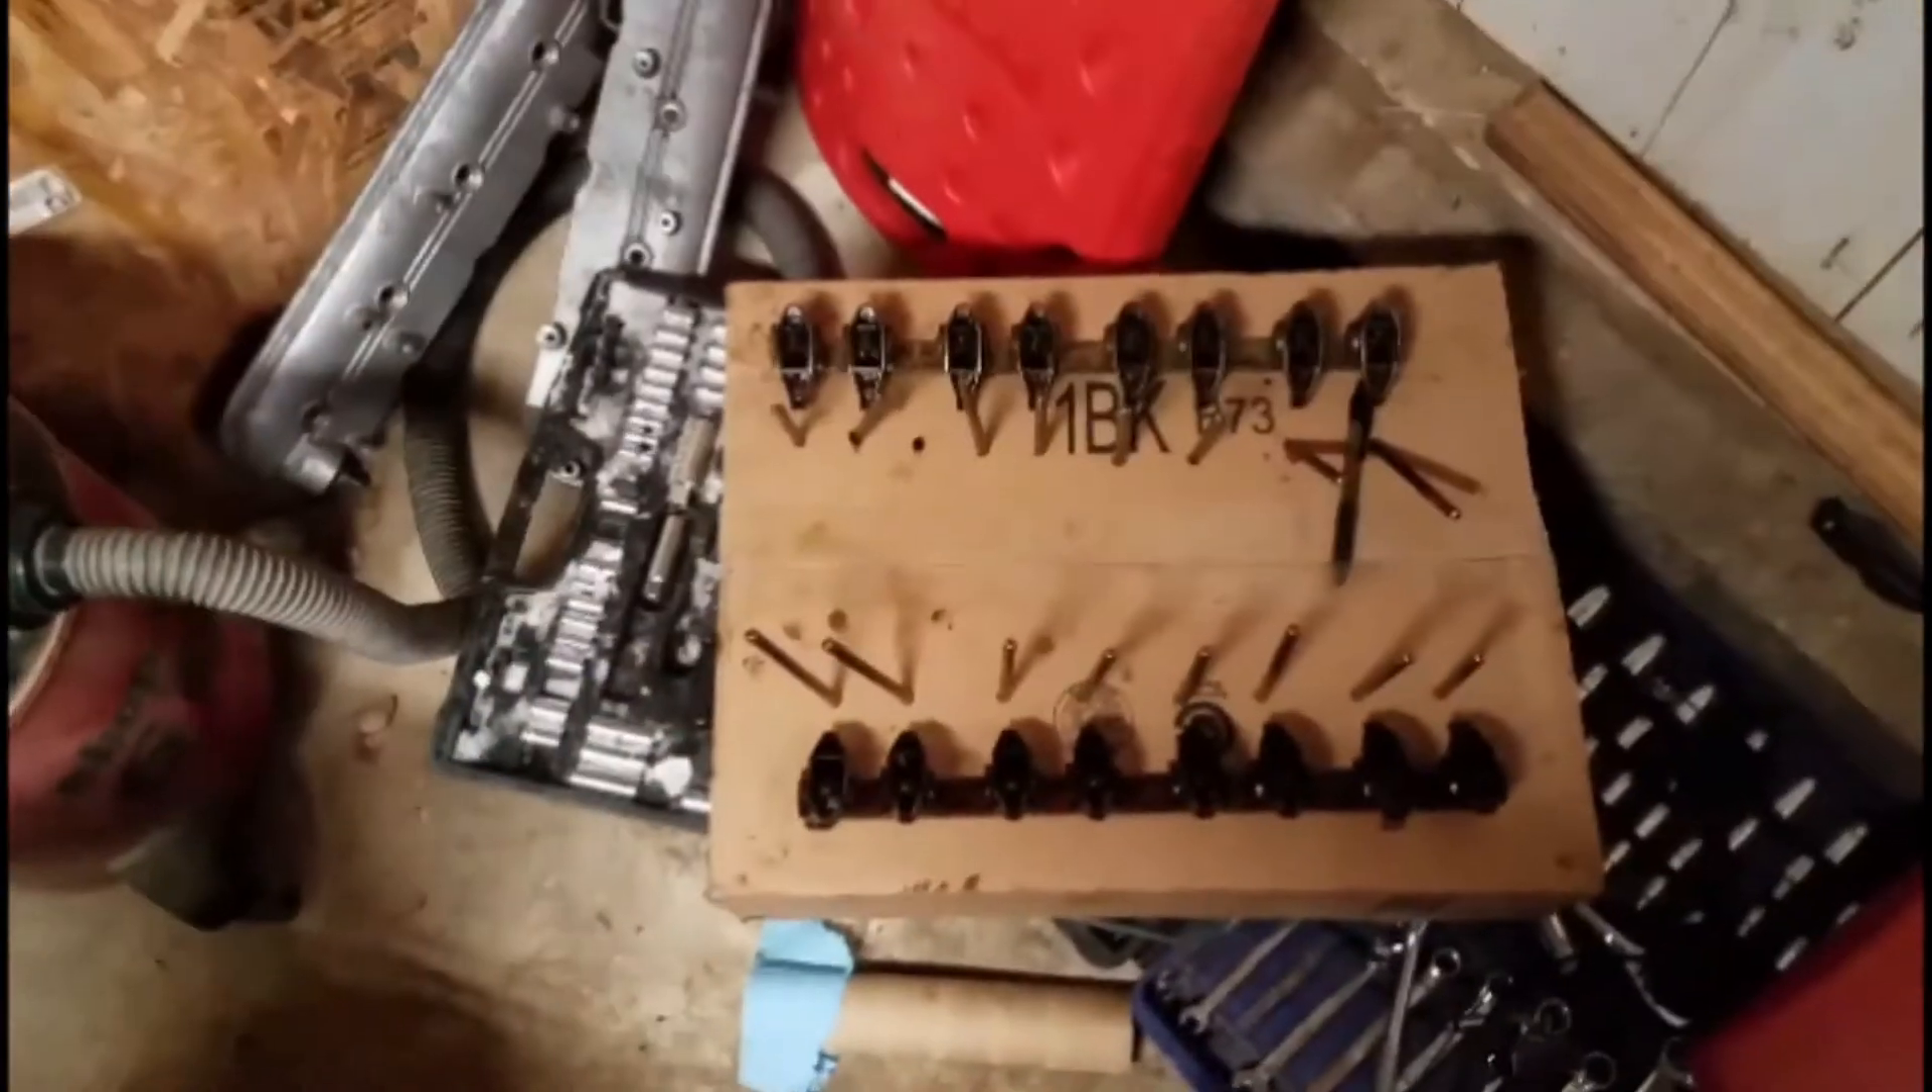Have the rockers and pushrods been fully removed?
Yes.